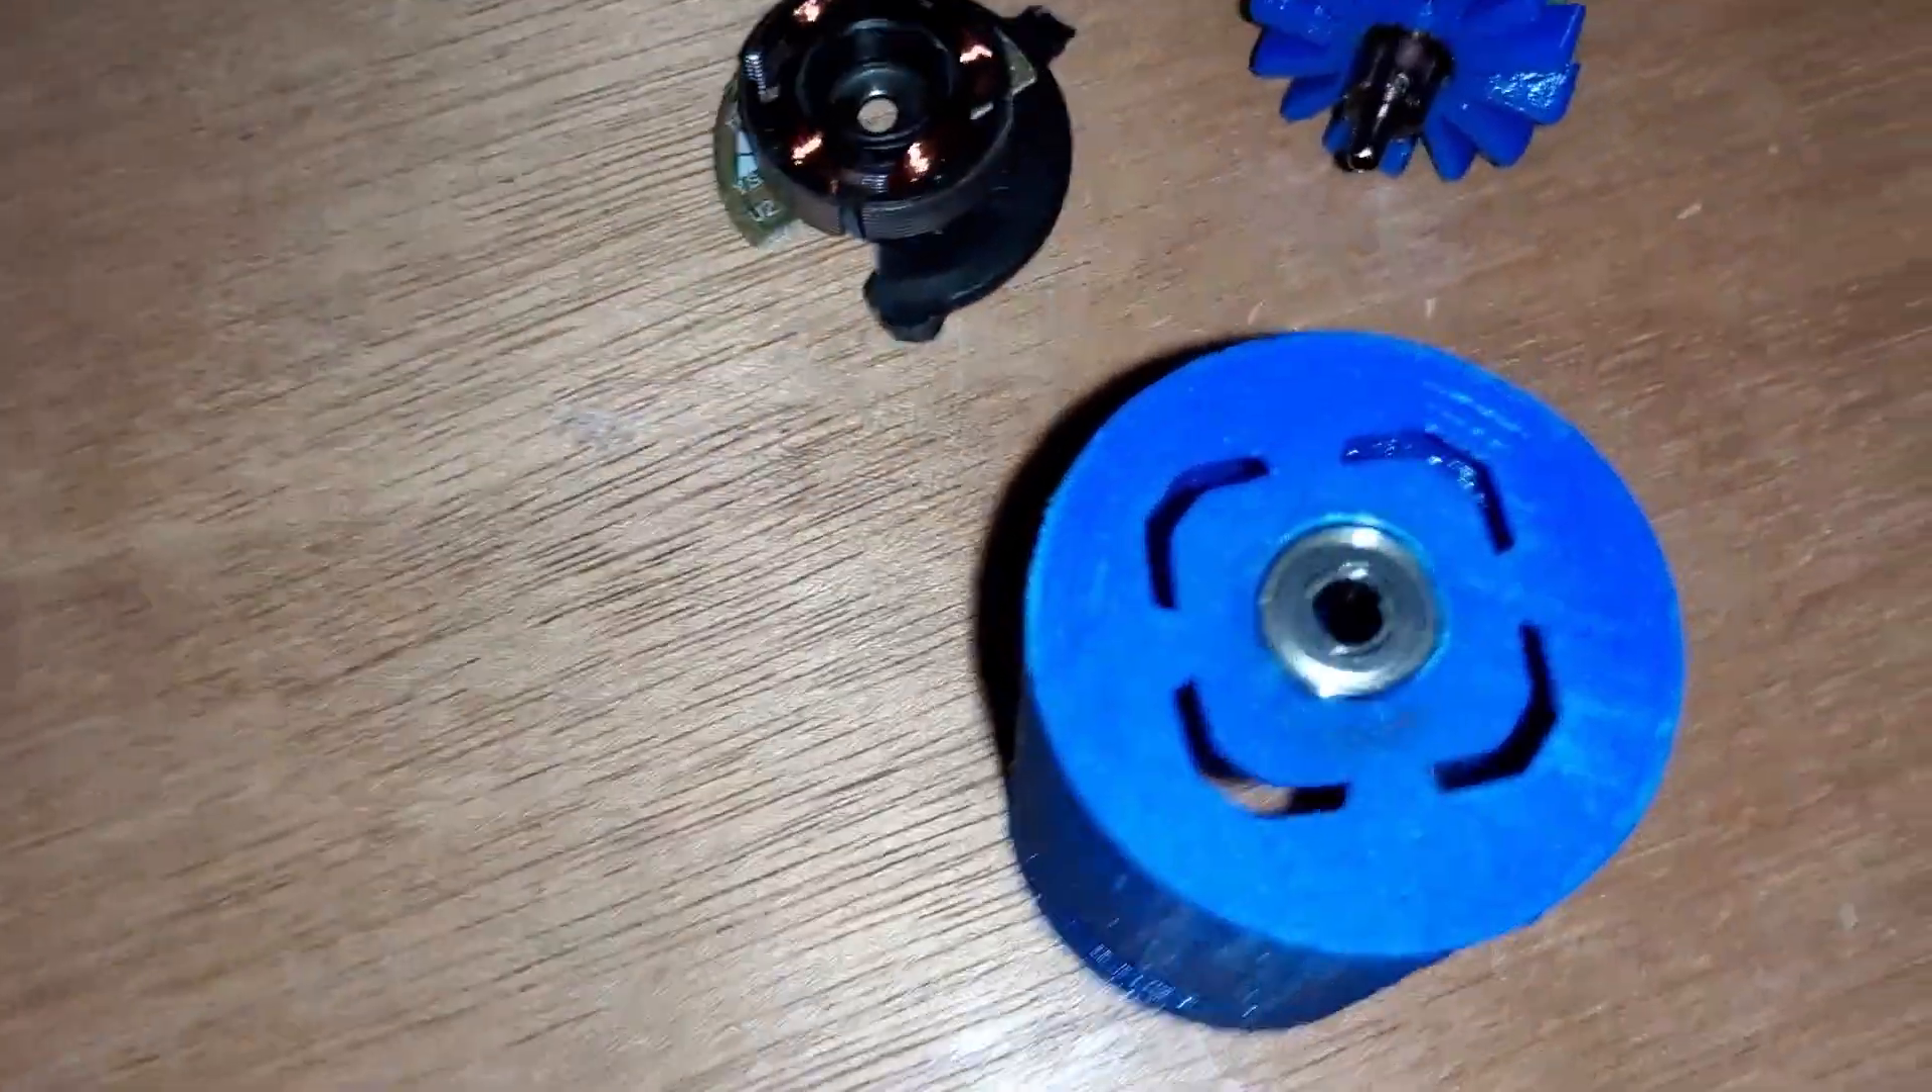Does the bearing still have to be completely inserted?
No.